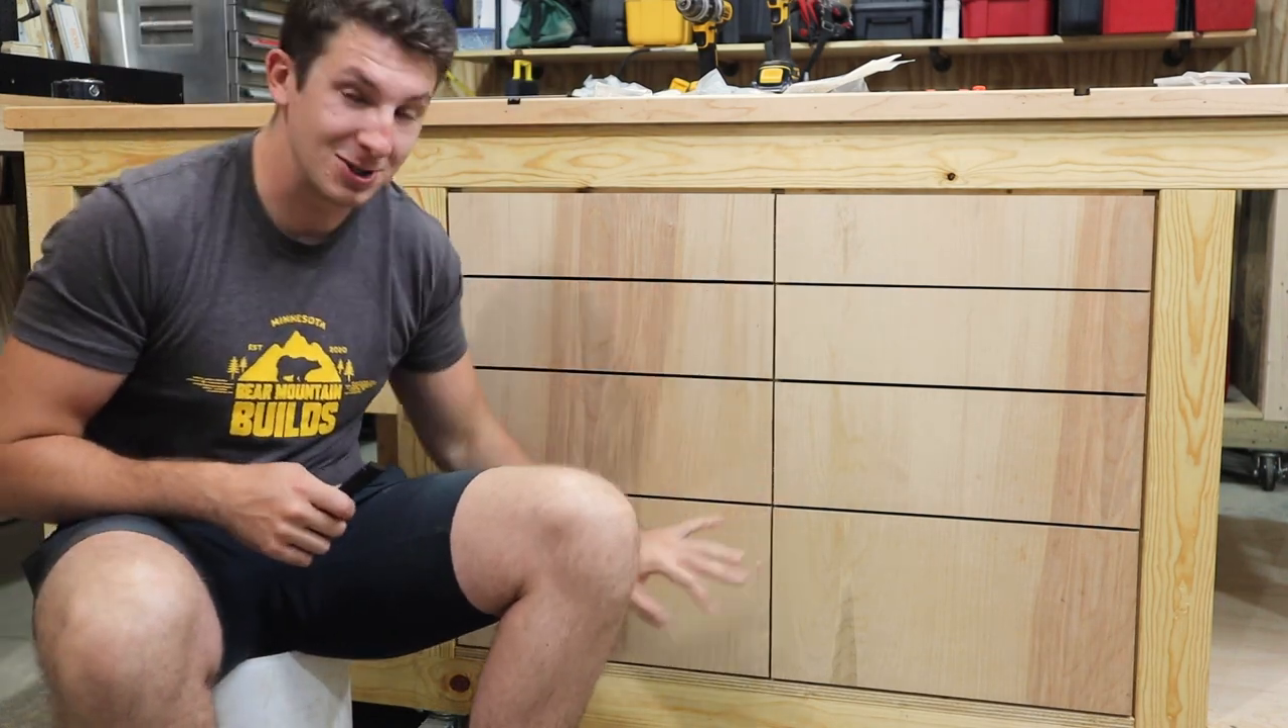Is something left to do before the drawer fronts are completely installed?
No.